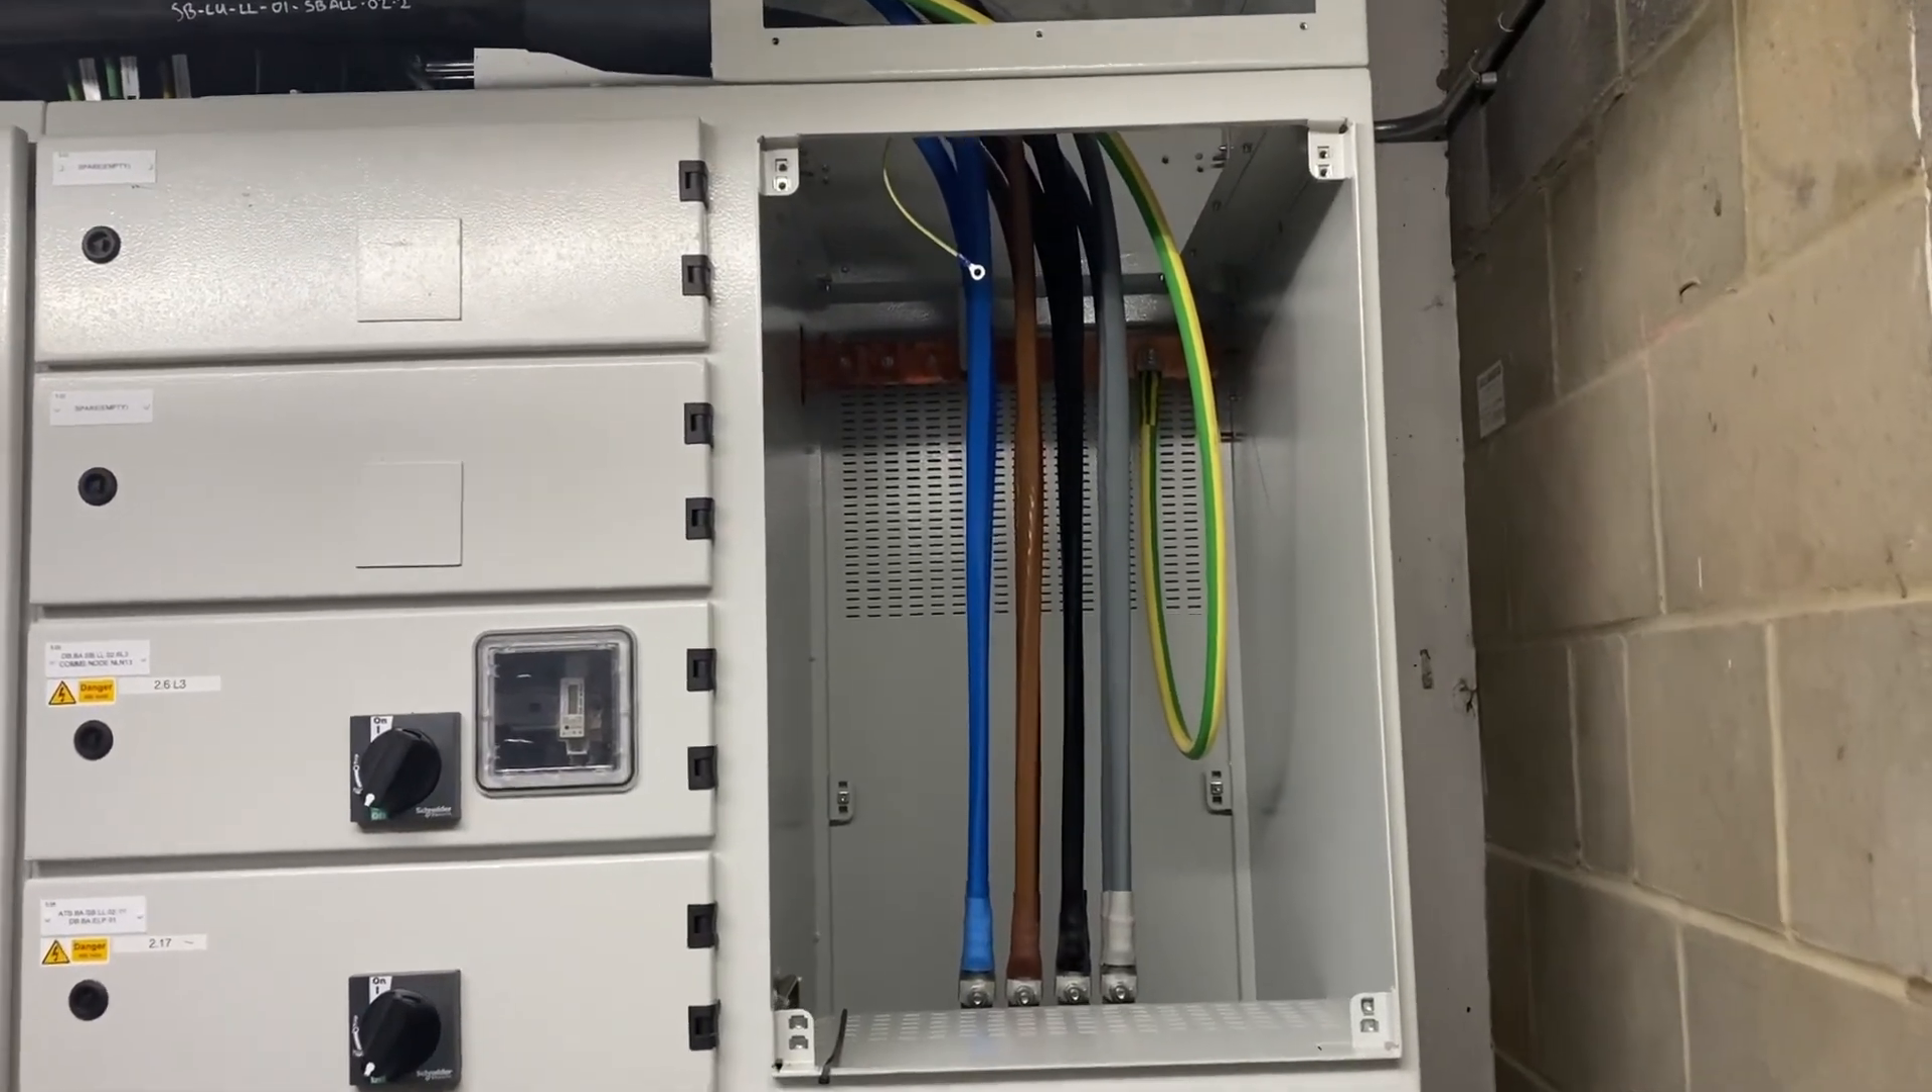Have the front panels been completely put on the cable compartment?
No.